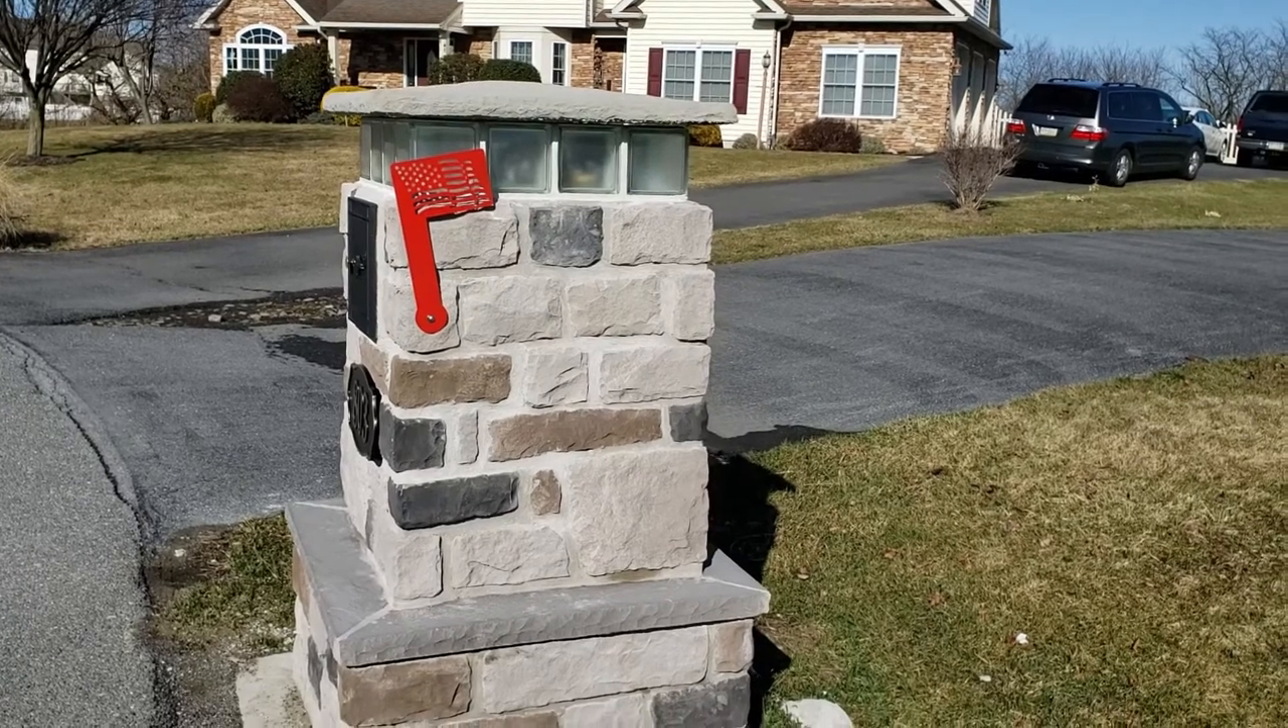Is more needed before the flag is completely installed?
No.